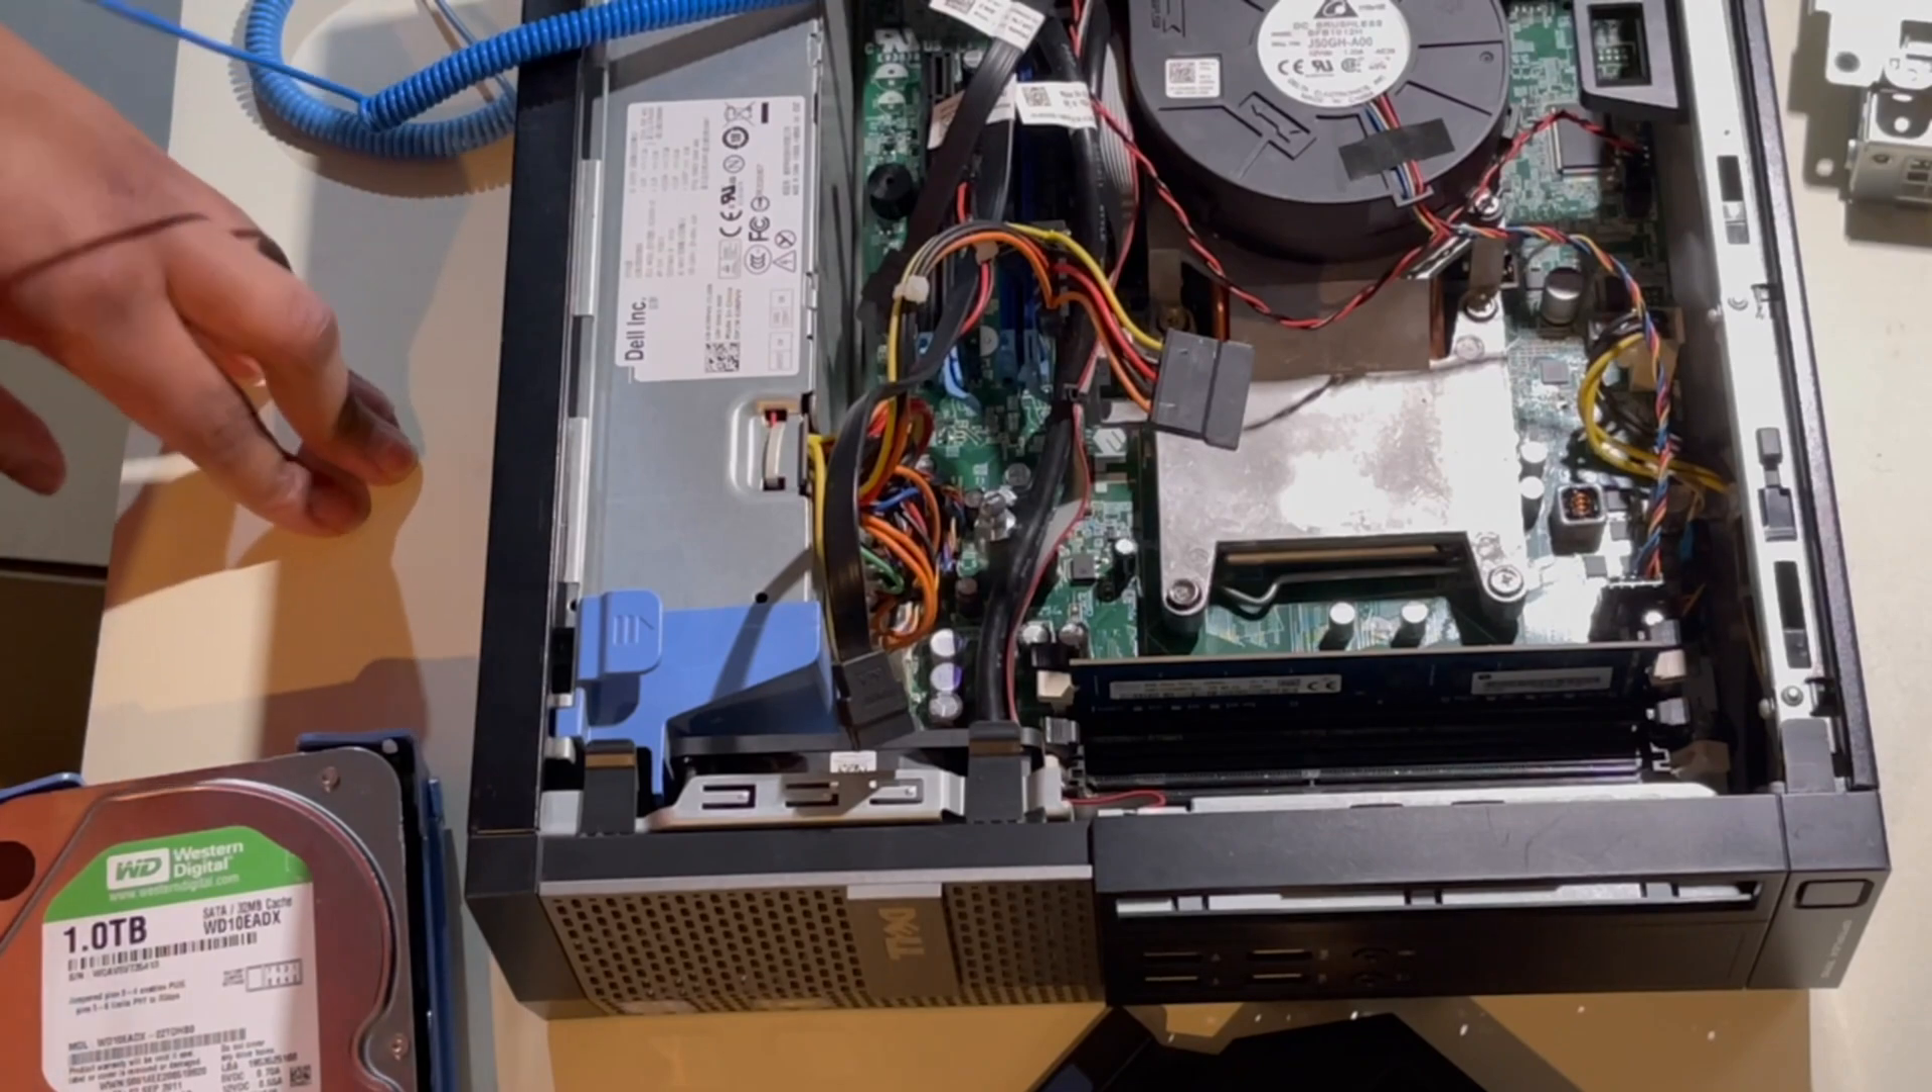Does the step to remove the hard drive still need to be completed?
No.